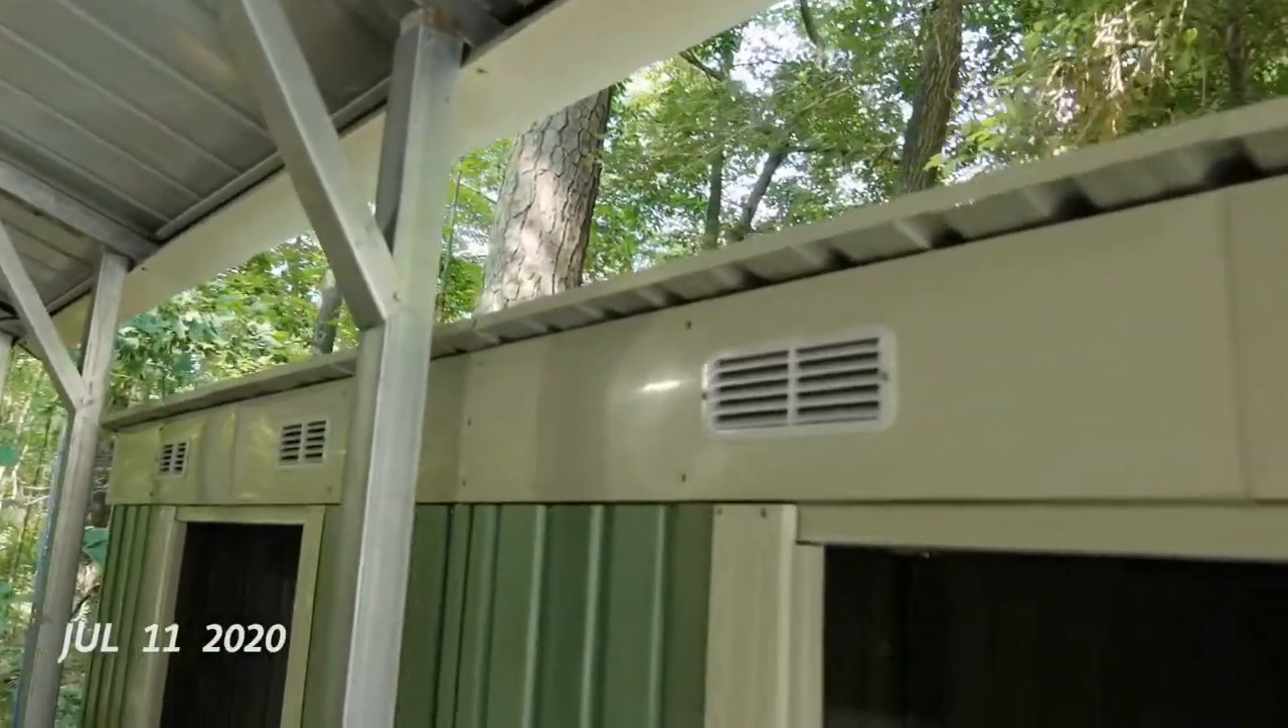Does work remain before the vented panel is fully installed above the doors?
No.